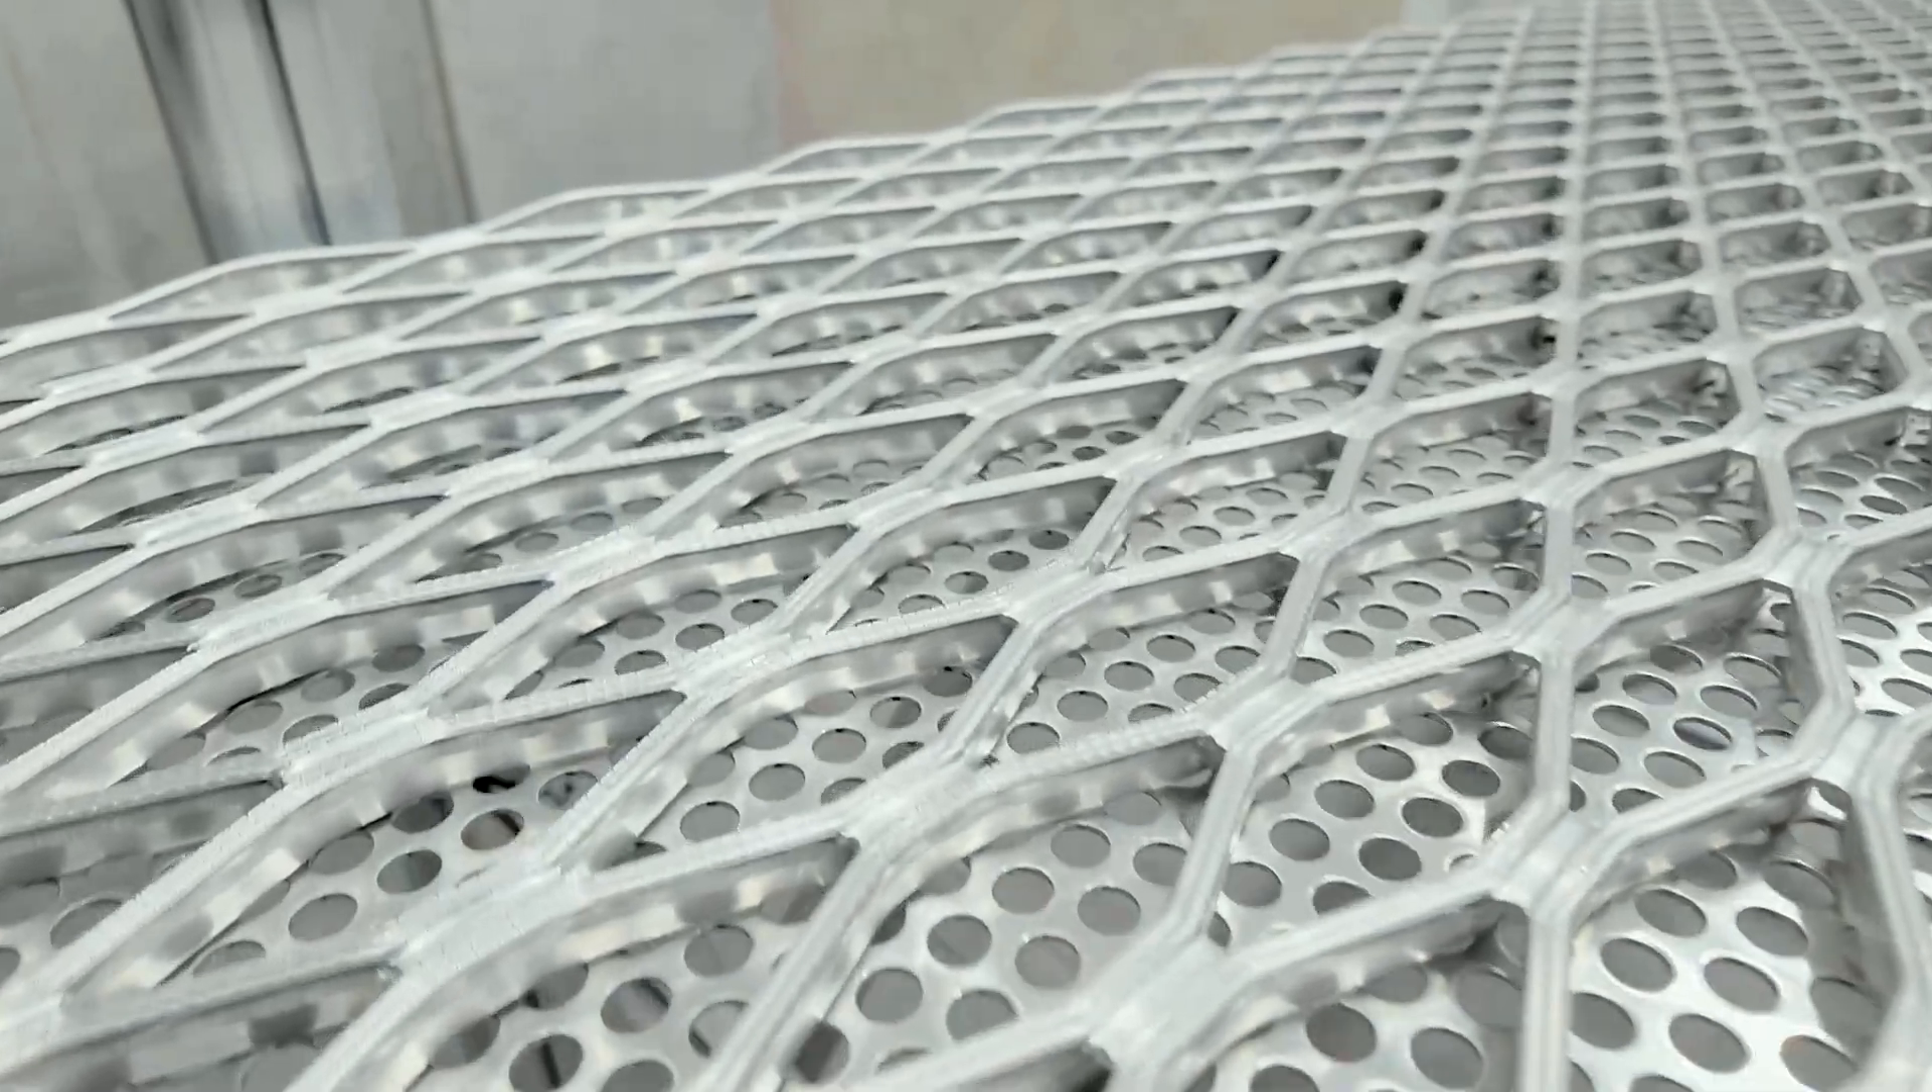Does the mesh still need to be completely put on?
No.